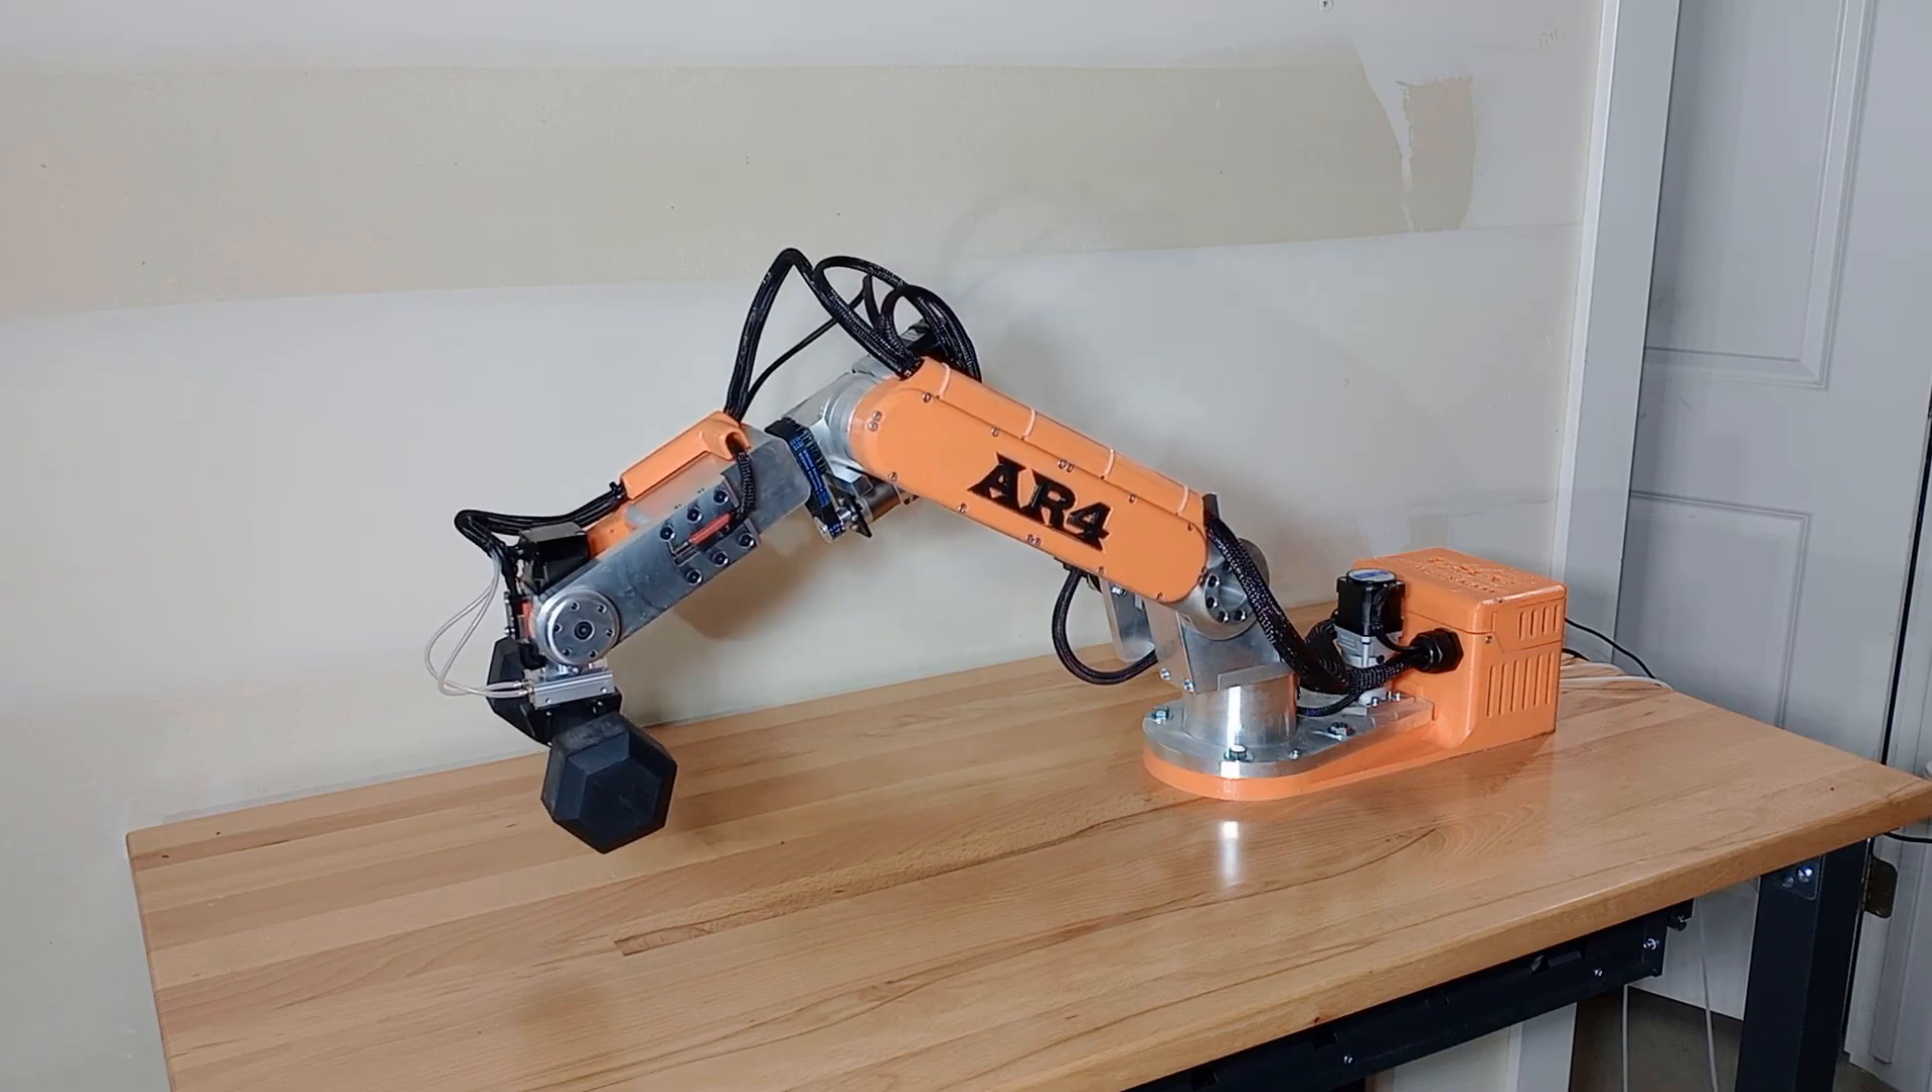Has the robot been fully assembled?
Yes.